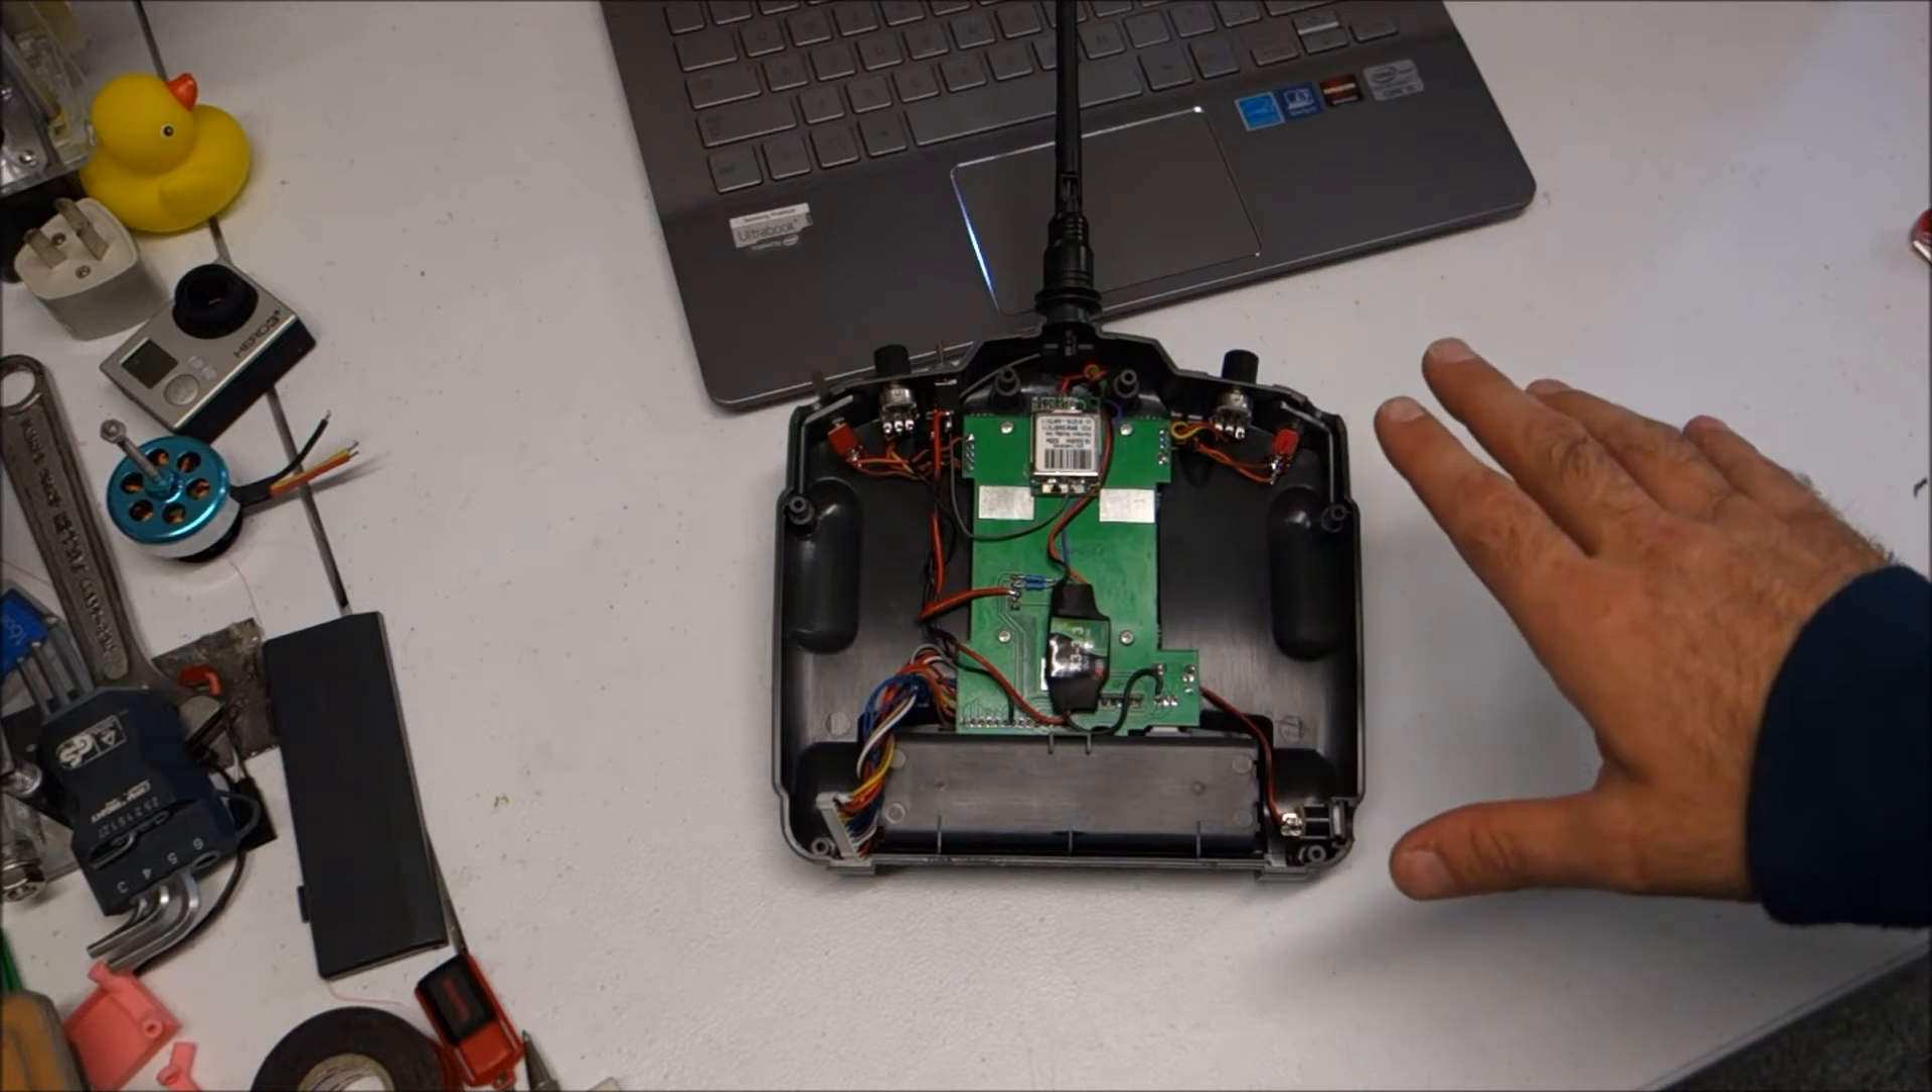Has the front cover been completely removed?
Yes.